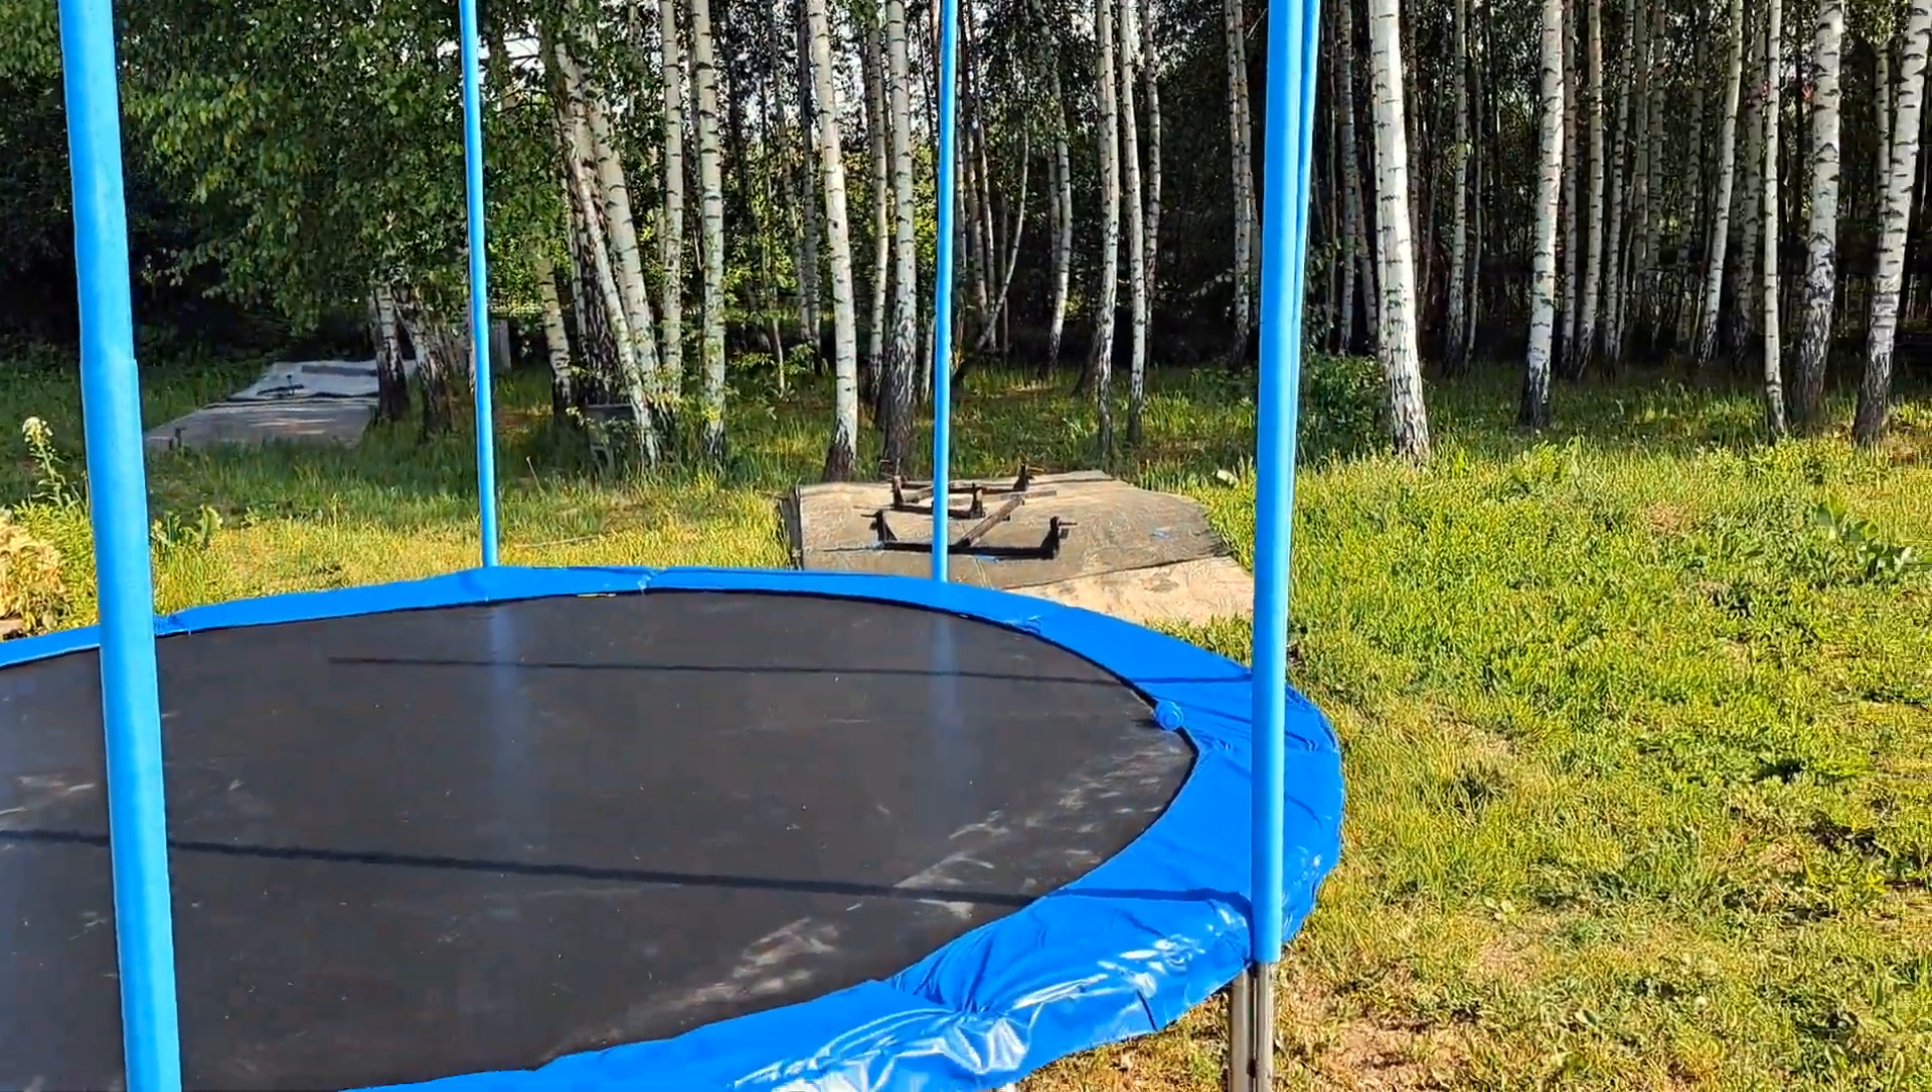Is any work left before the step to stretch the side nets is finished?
Yes.